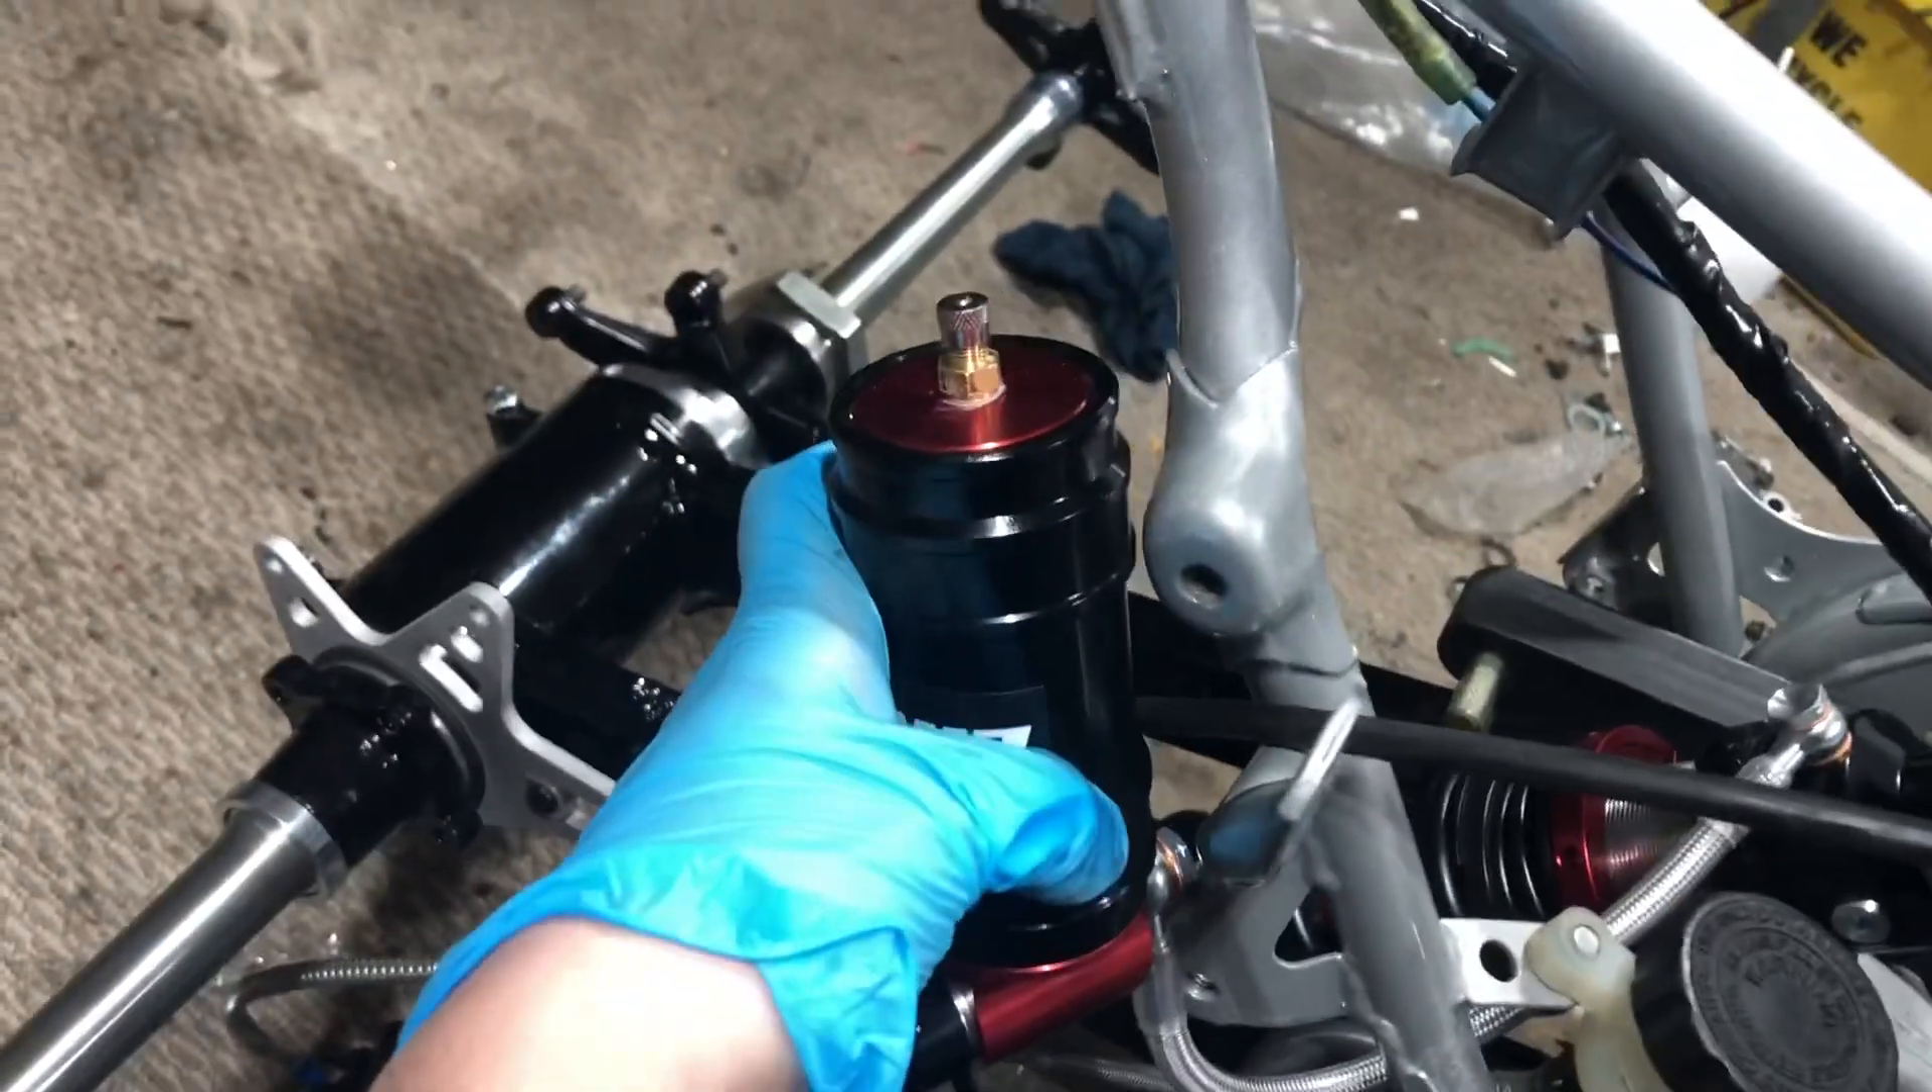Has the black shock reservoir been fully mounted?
No.